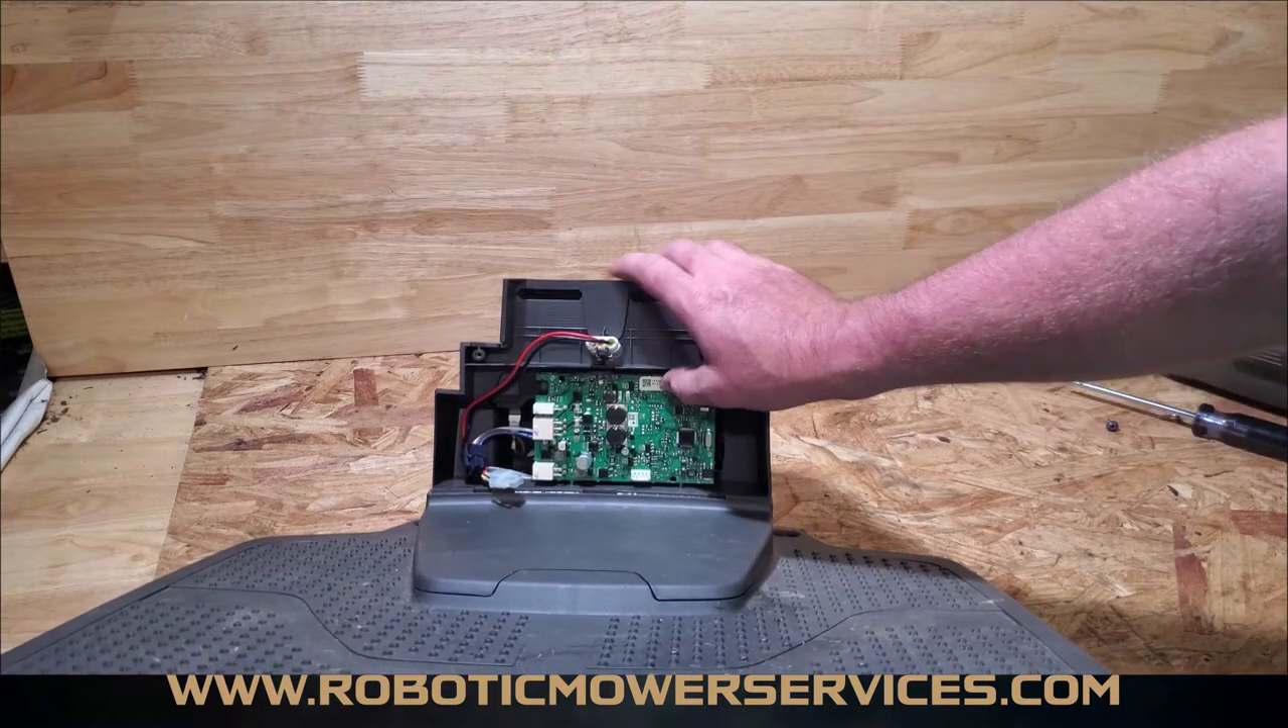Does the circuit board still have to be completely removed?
Yes.